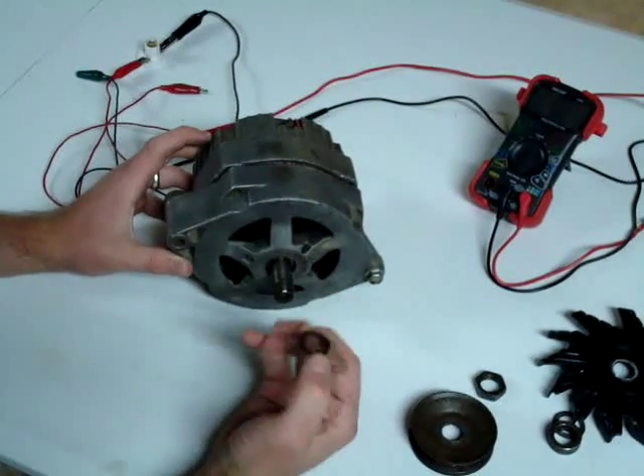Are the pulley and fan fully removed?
Yes.